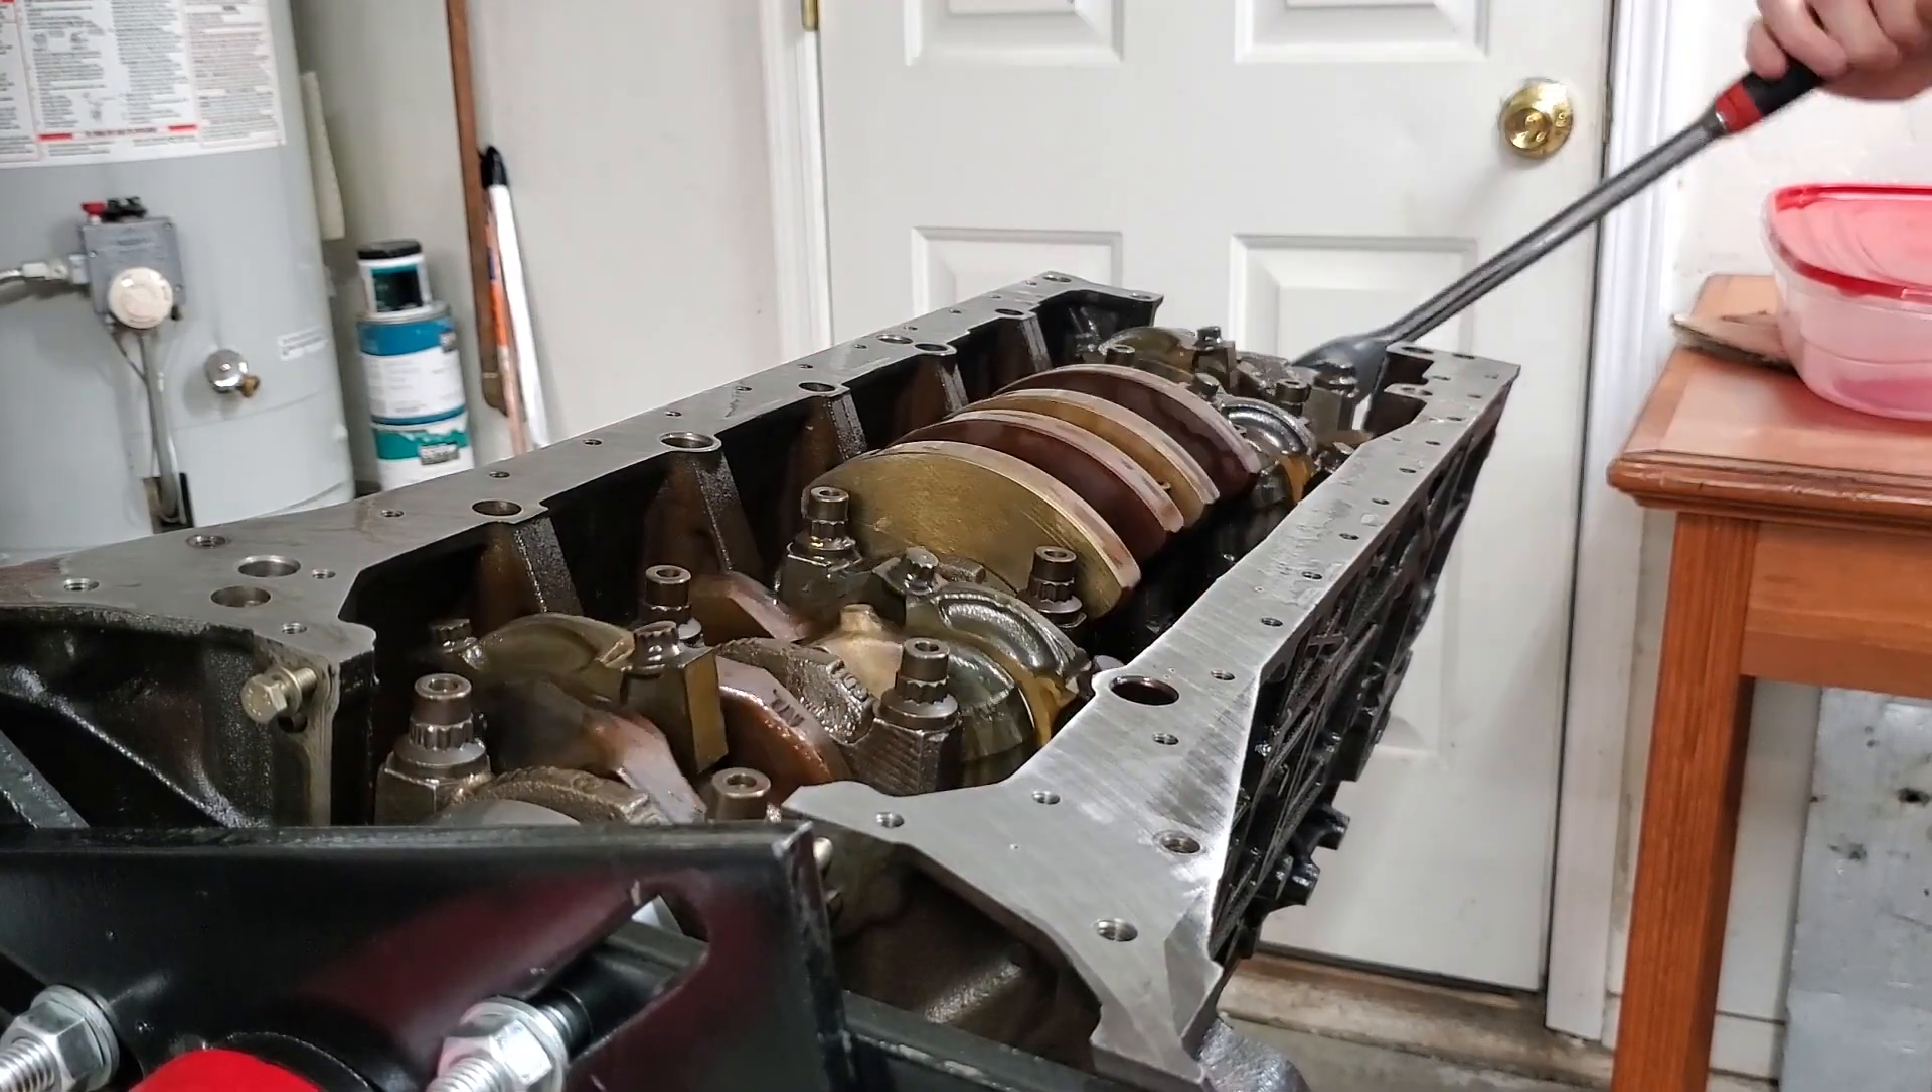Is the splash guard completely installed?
No.